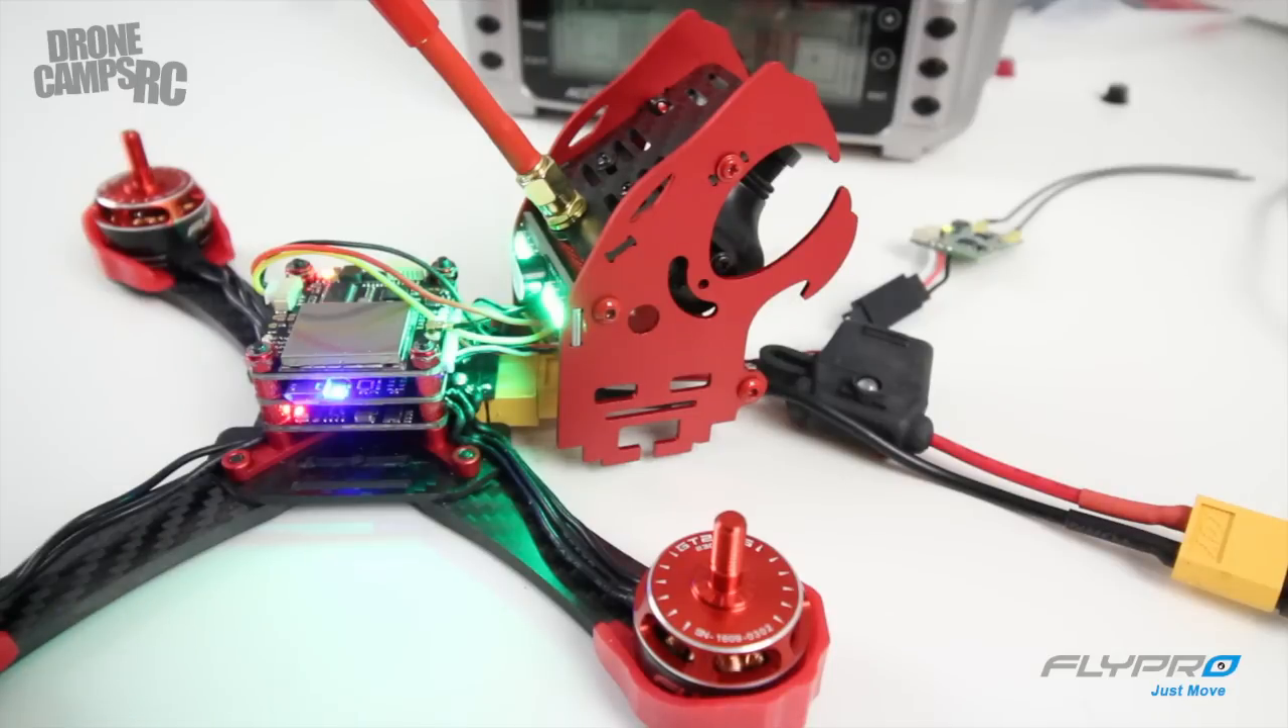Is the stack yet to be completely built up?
No.